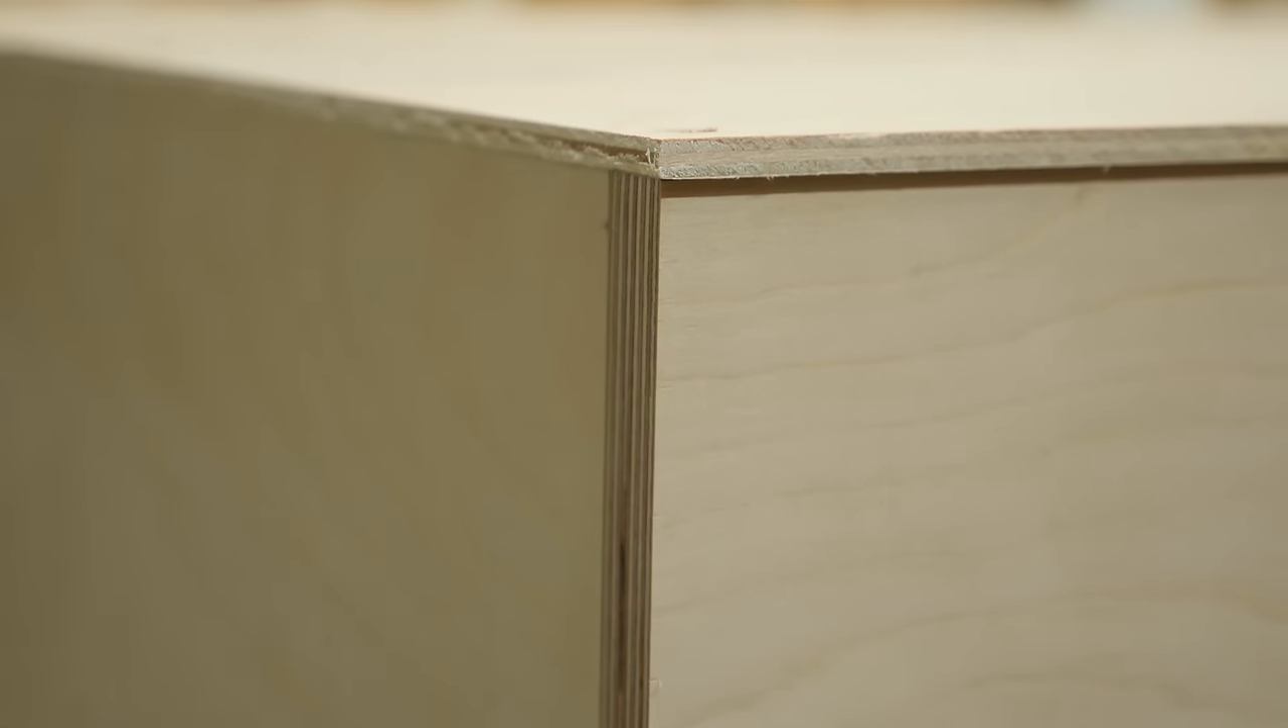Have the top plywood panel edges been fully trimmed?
No.